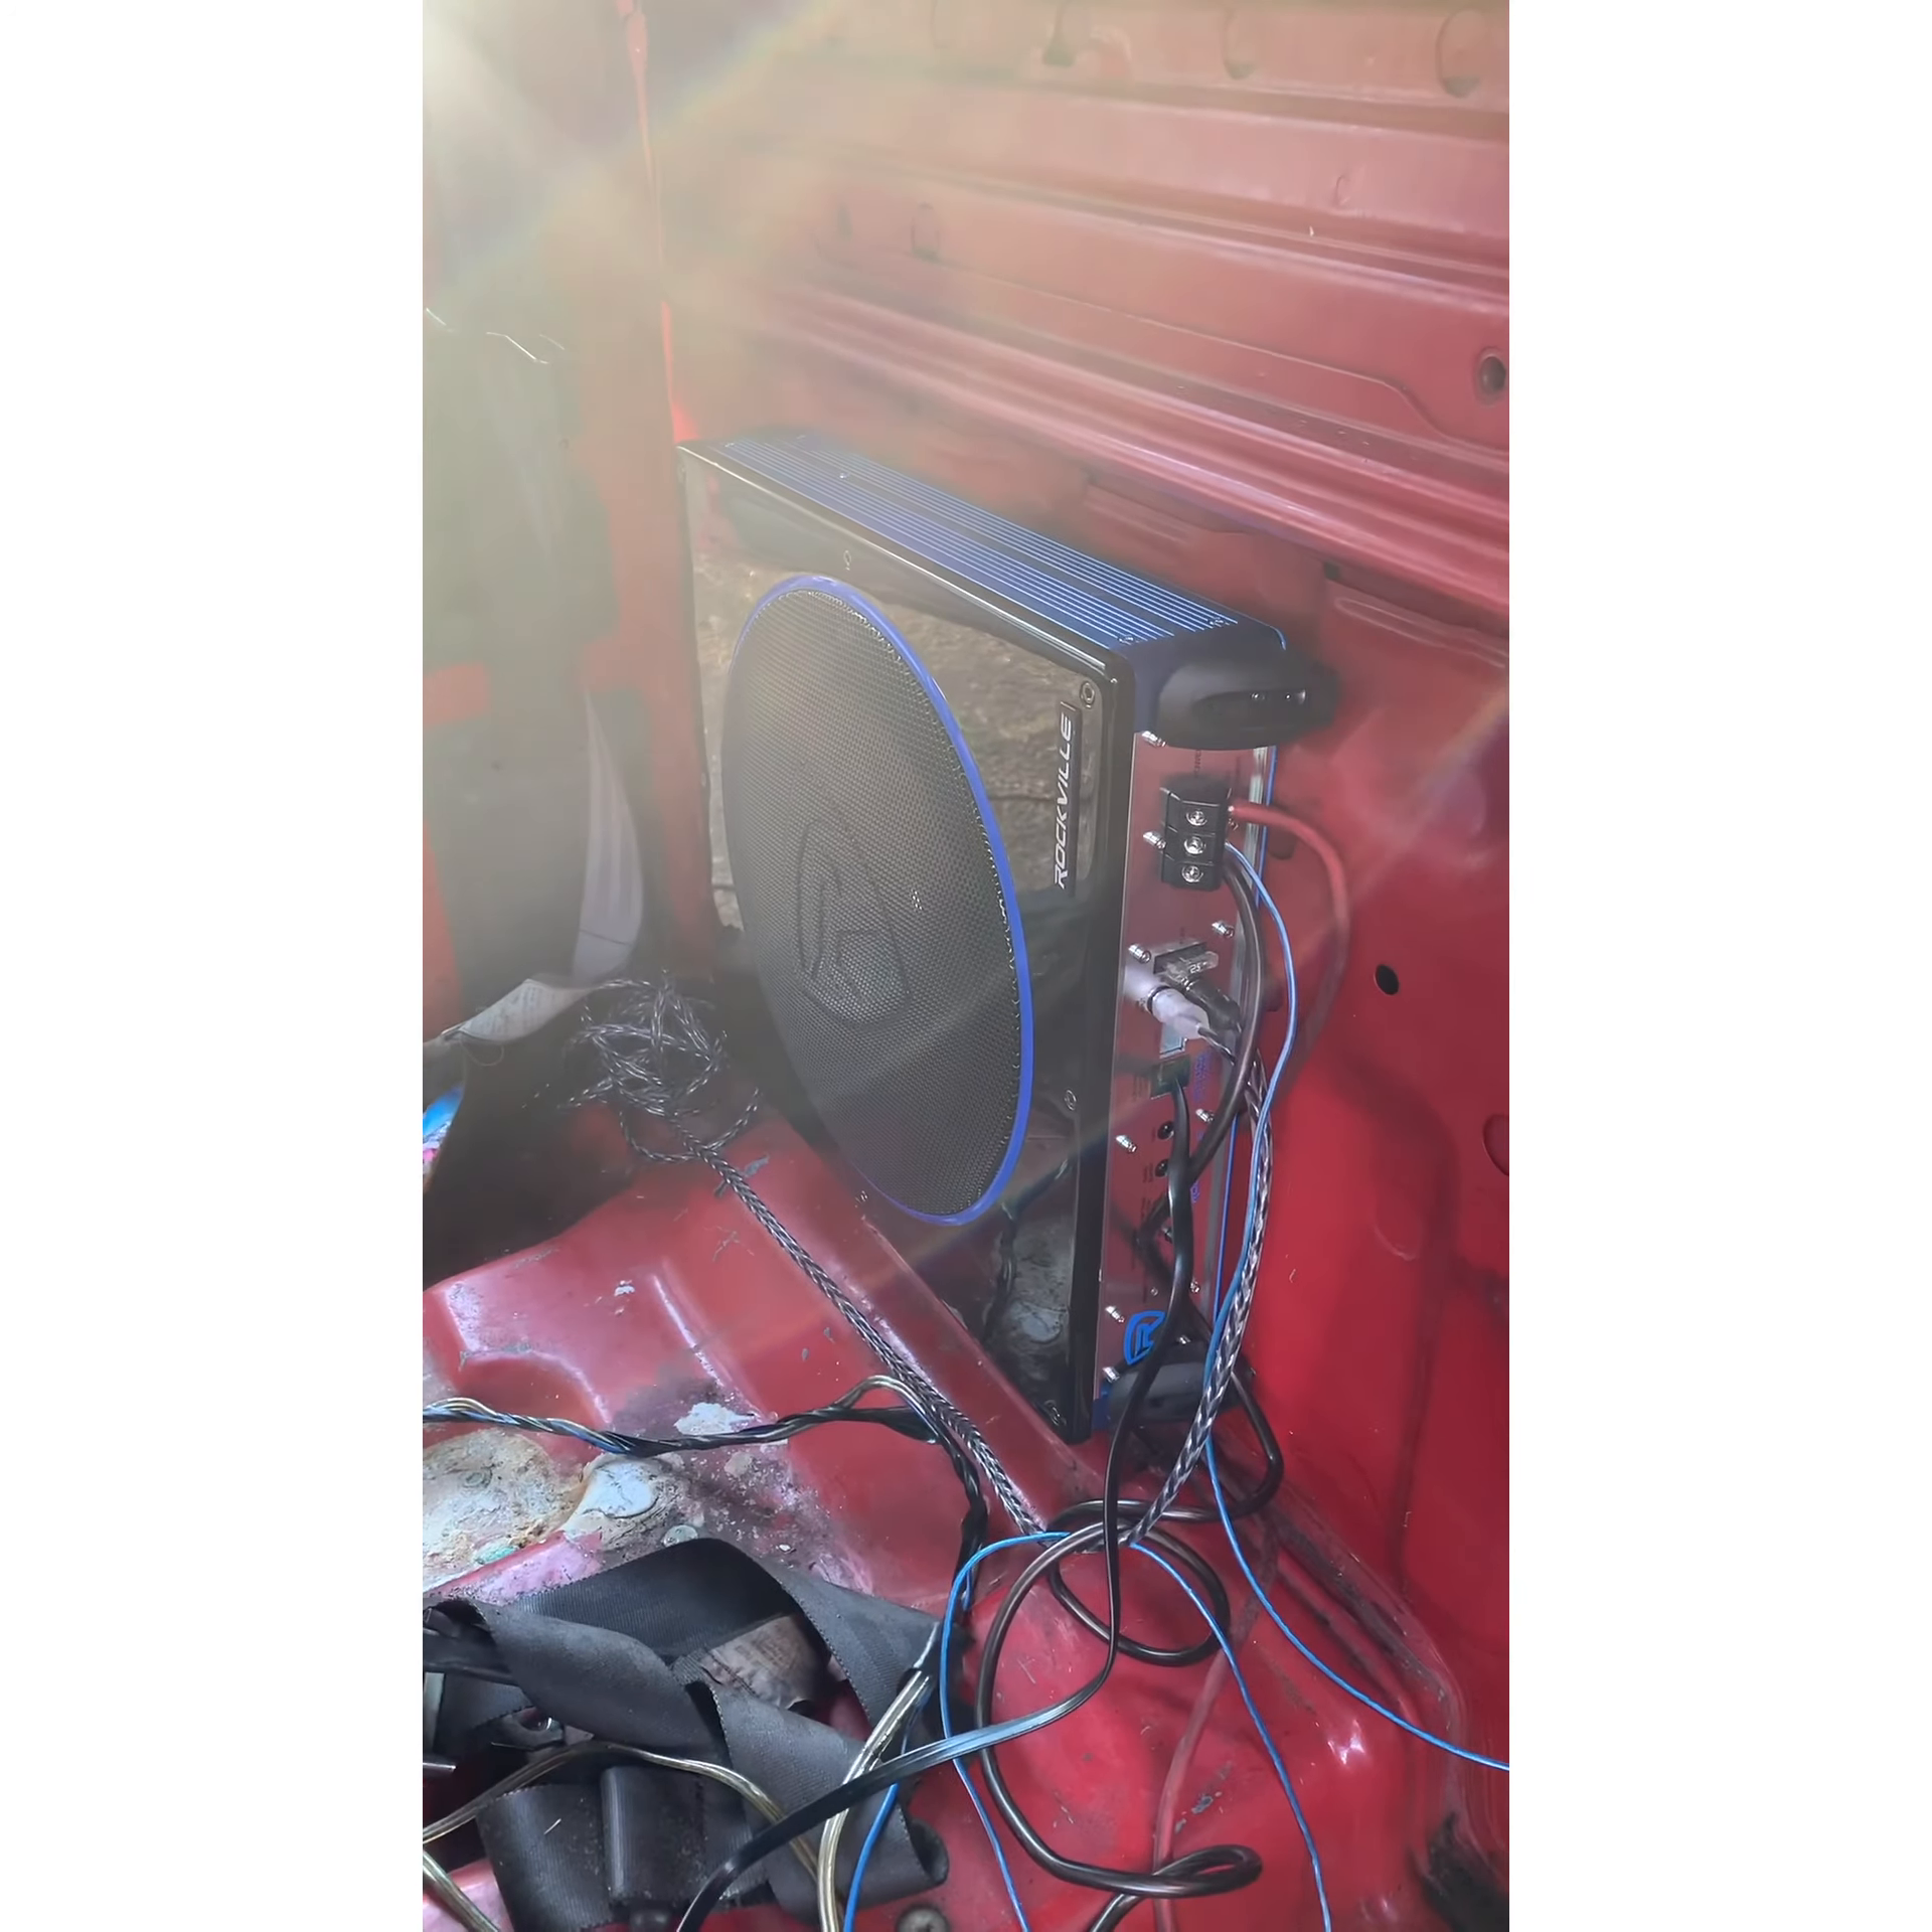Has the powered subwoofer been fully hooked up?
Yes.